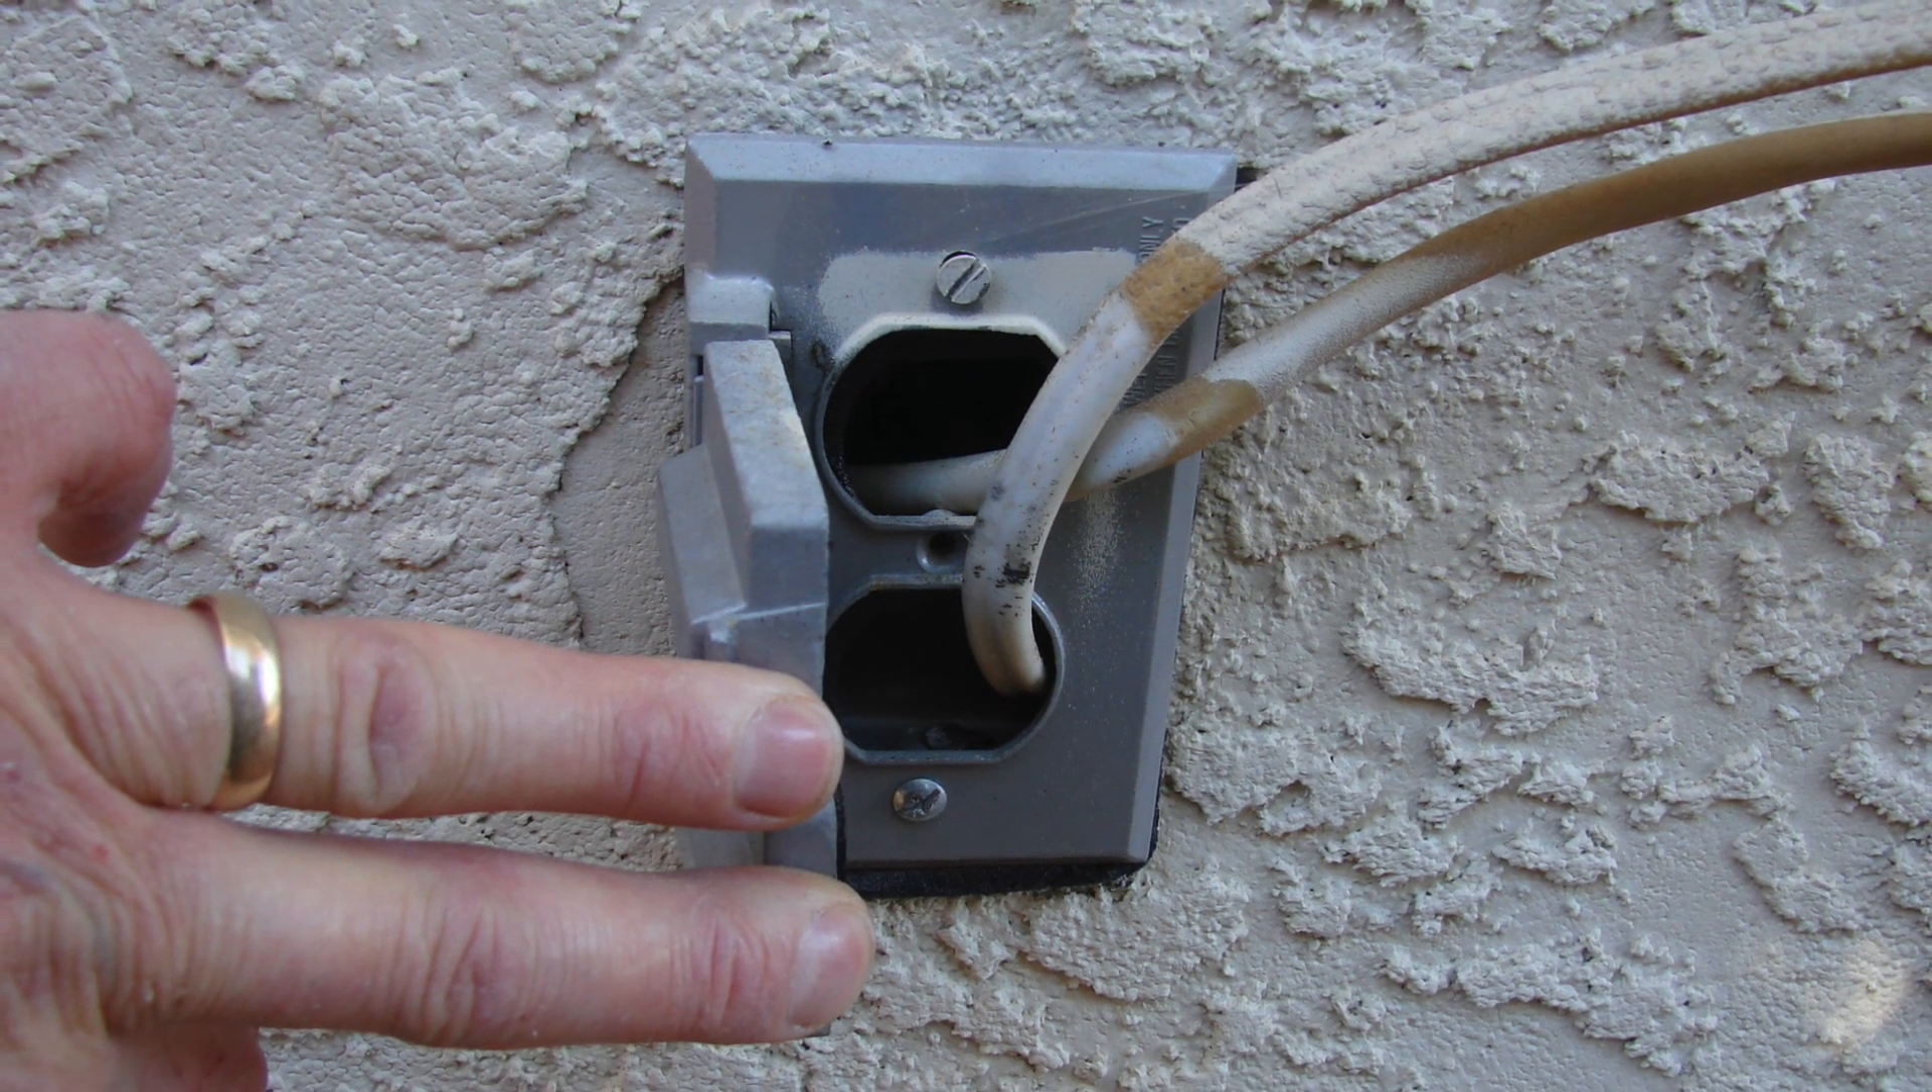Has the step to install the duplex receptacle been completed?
No.